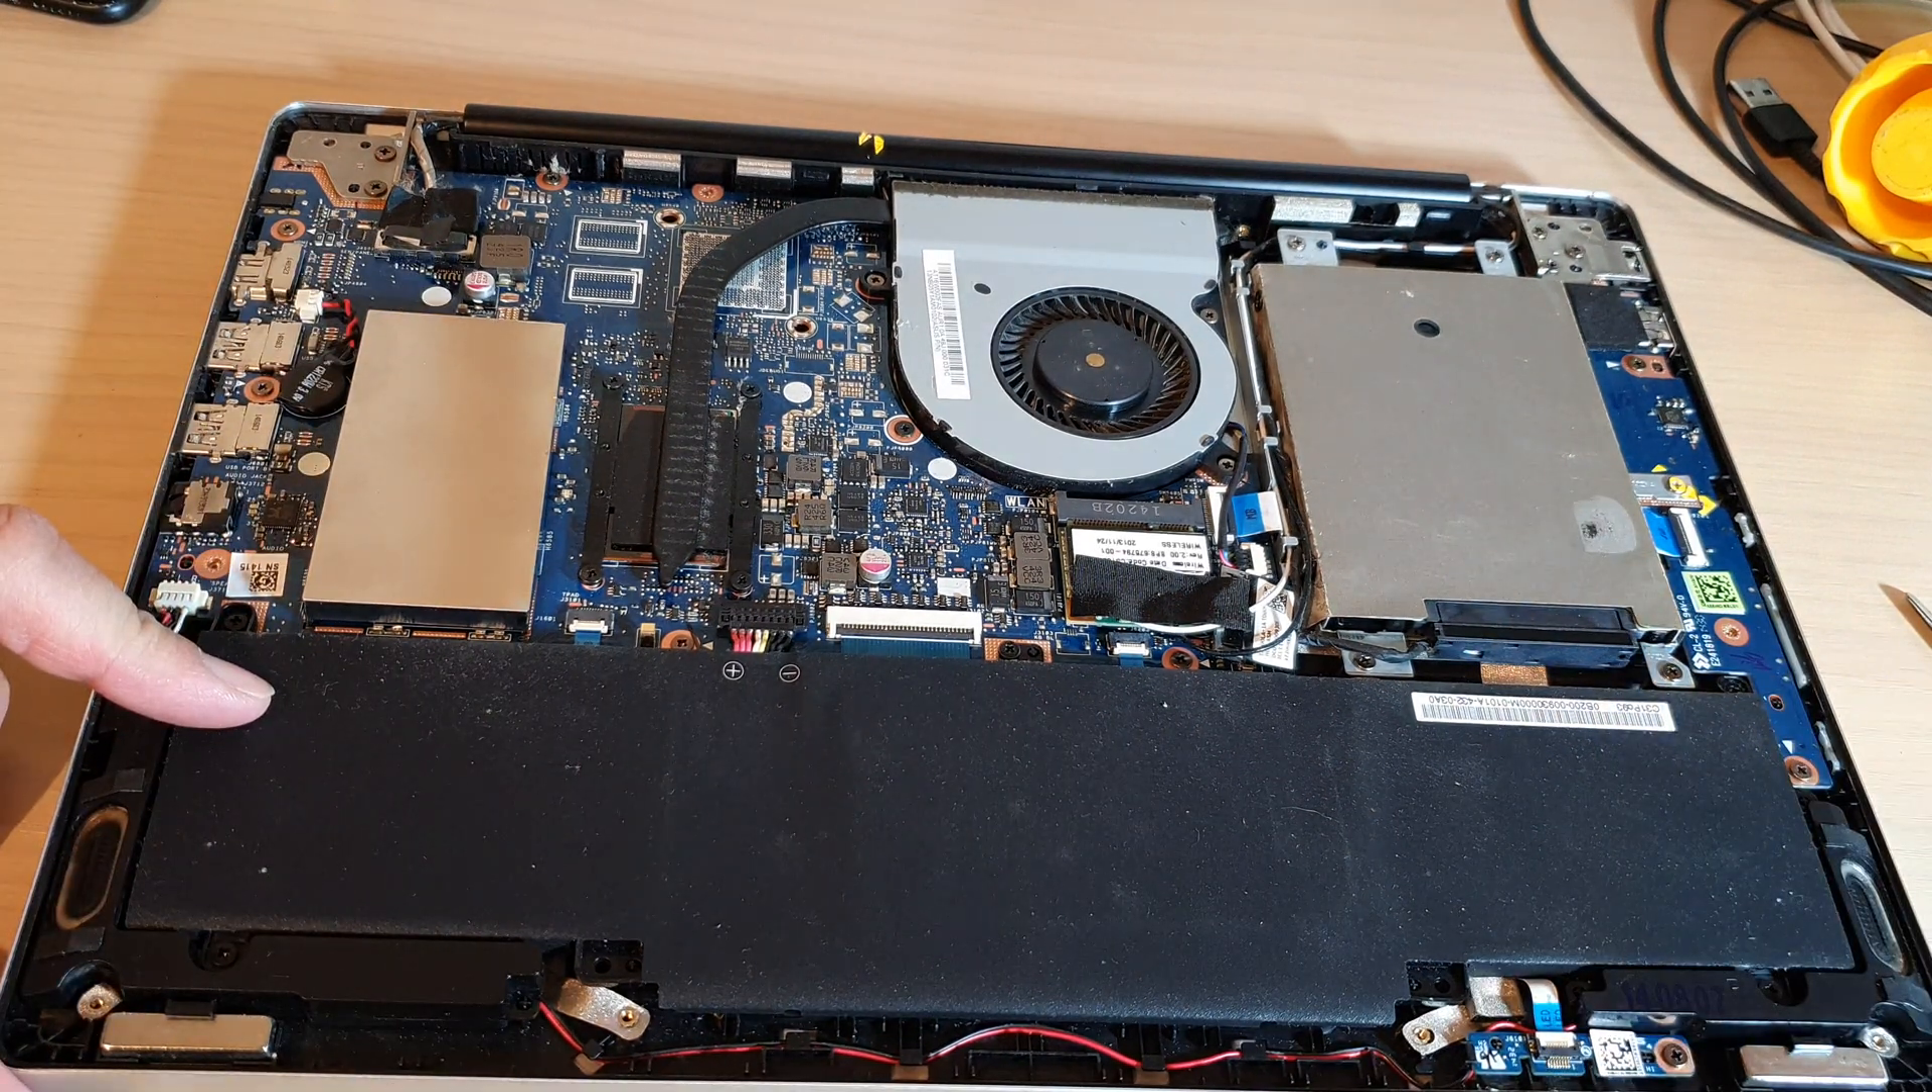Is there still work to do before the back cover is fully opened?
No.